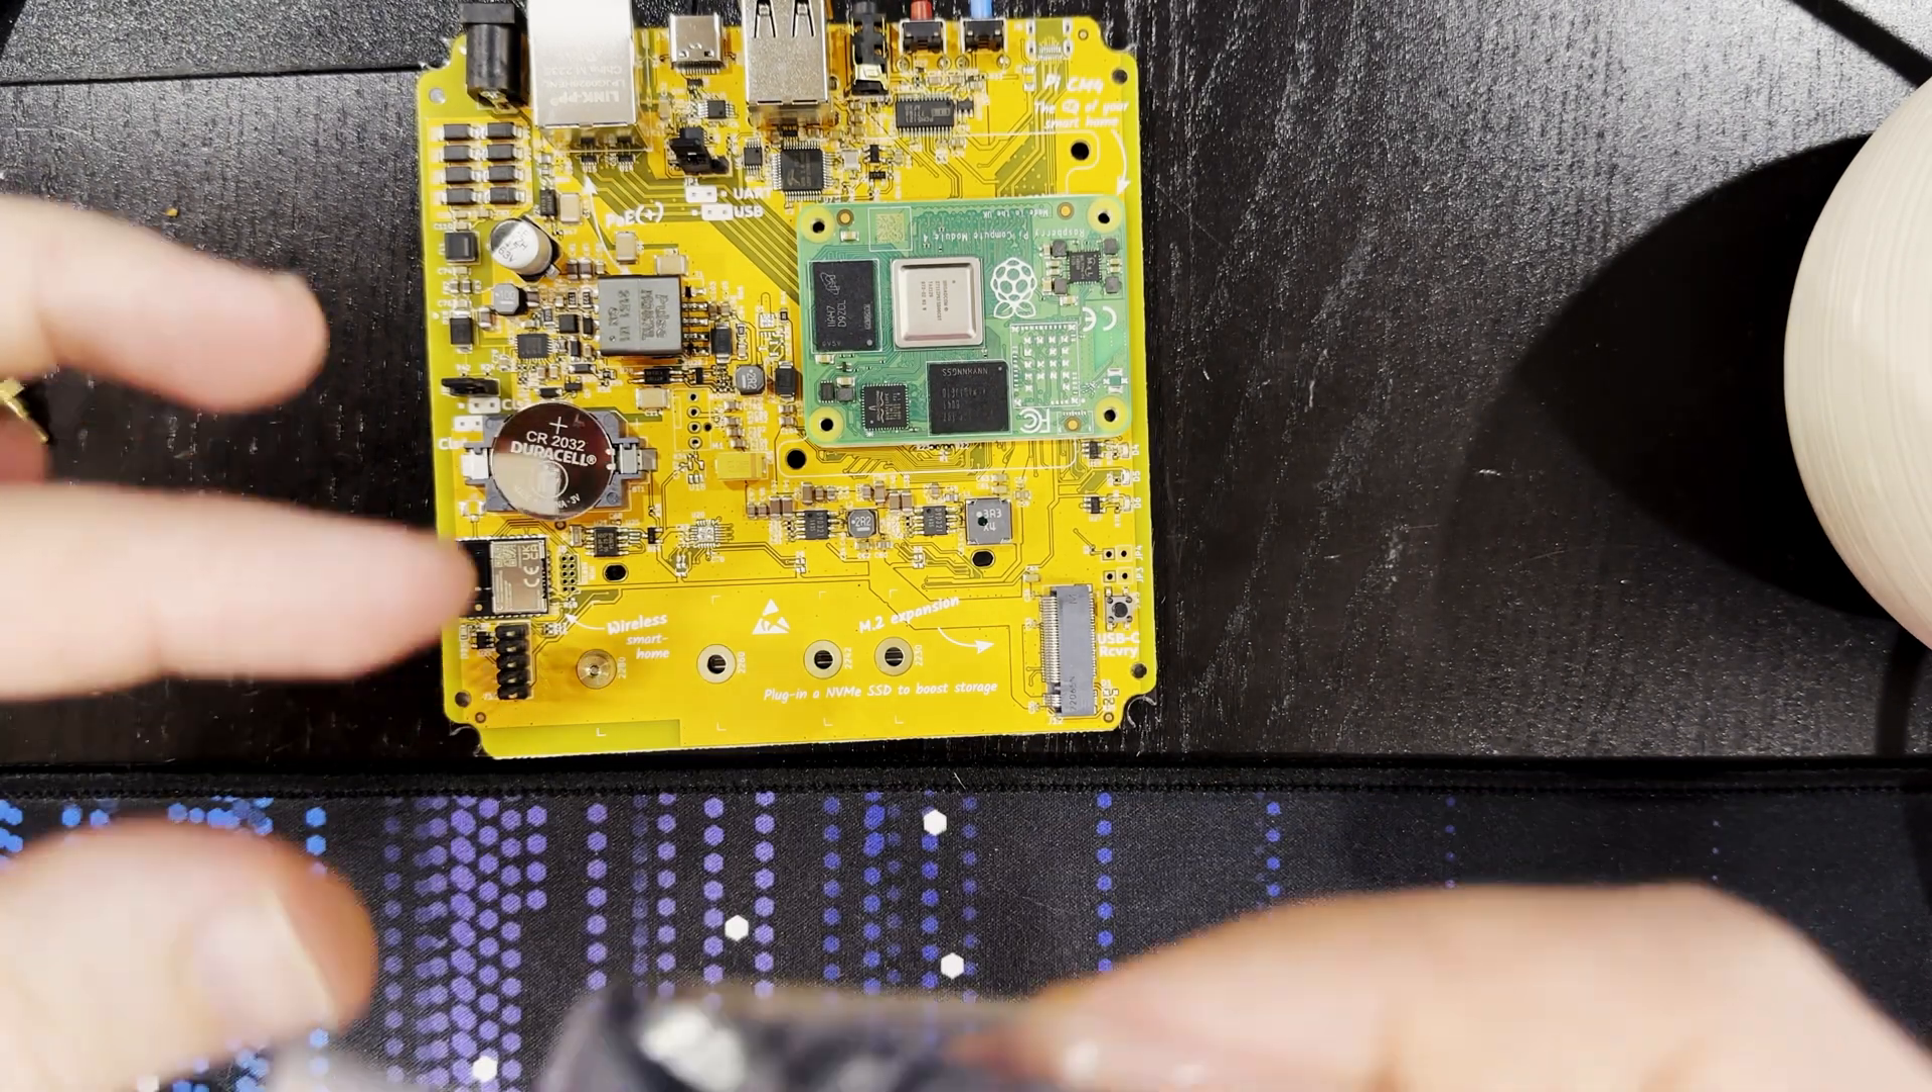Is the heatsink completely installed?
No.